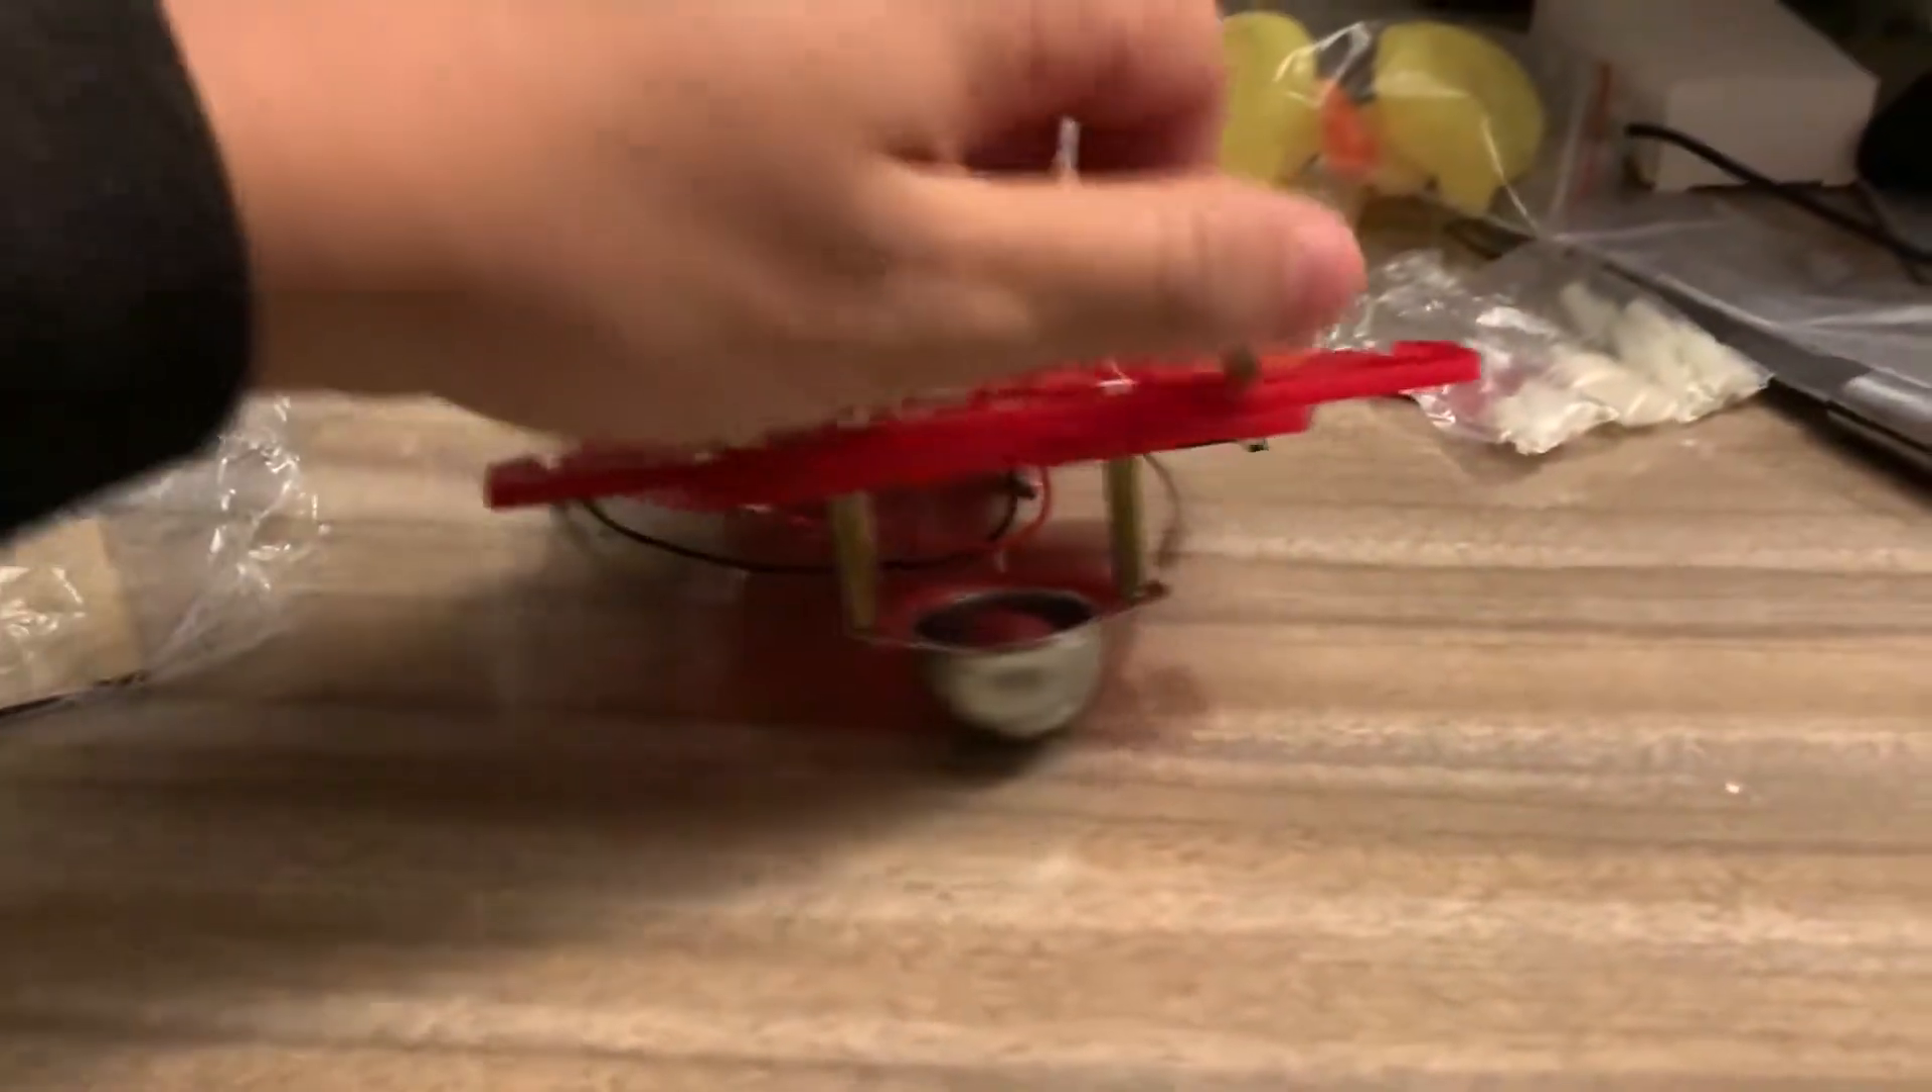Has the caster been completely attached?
Yes.